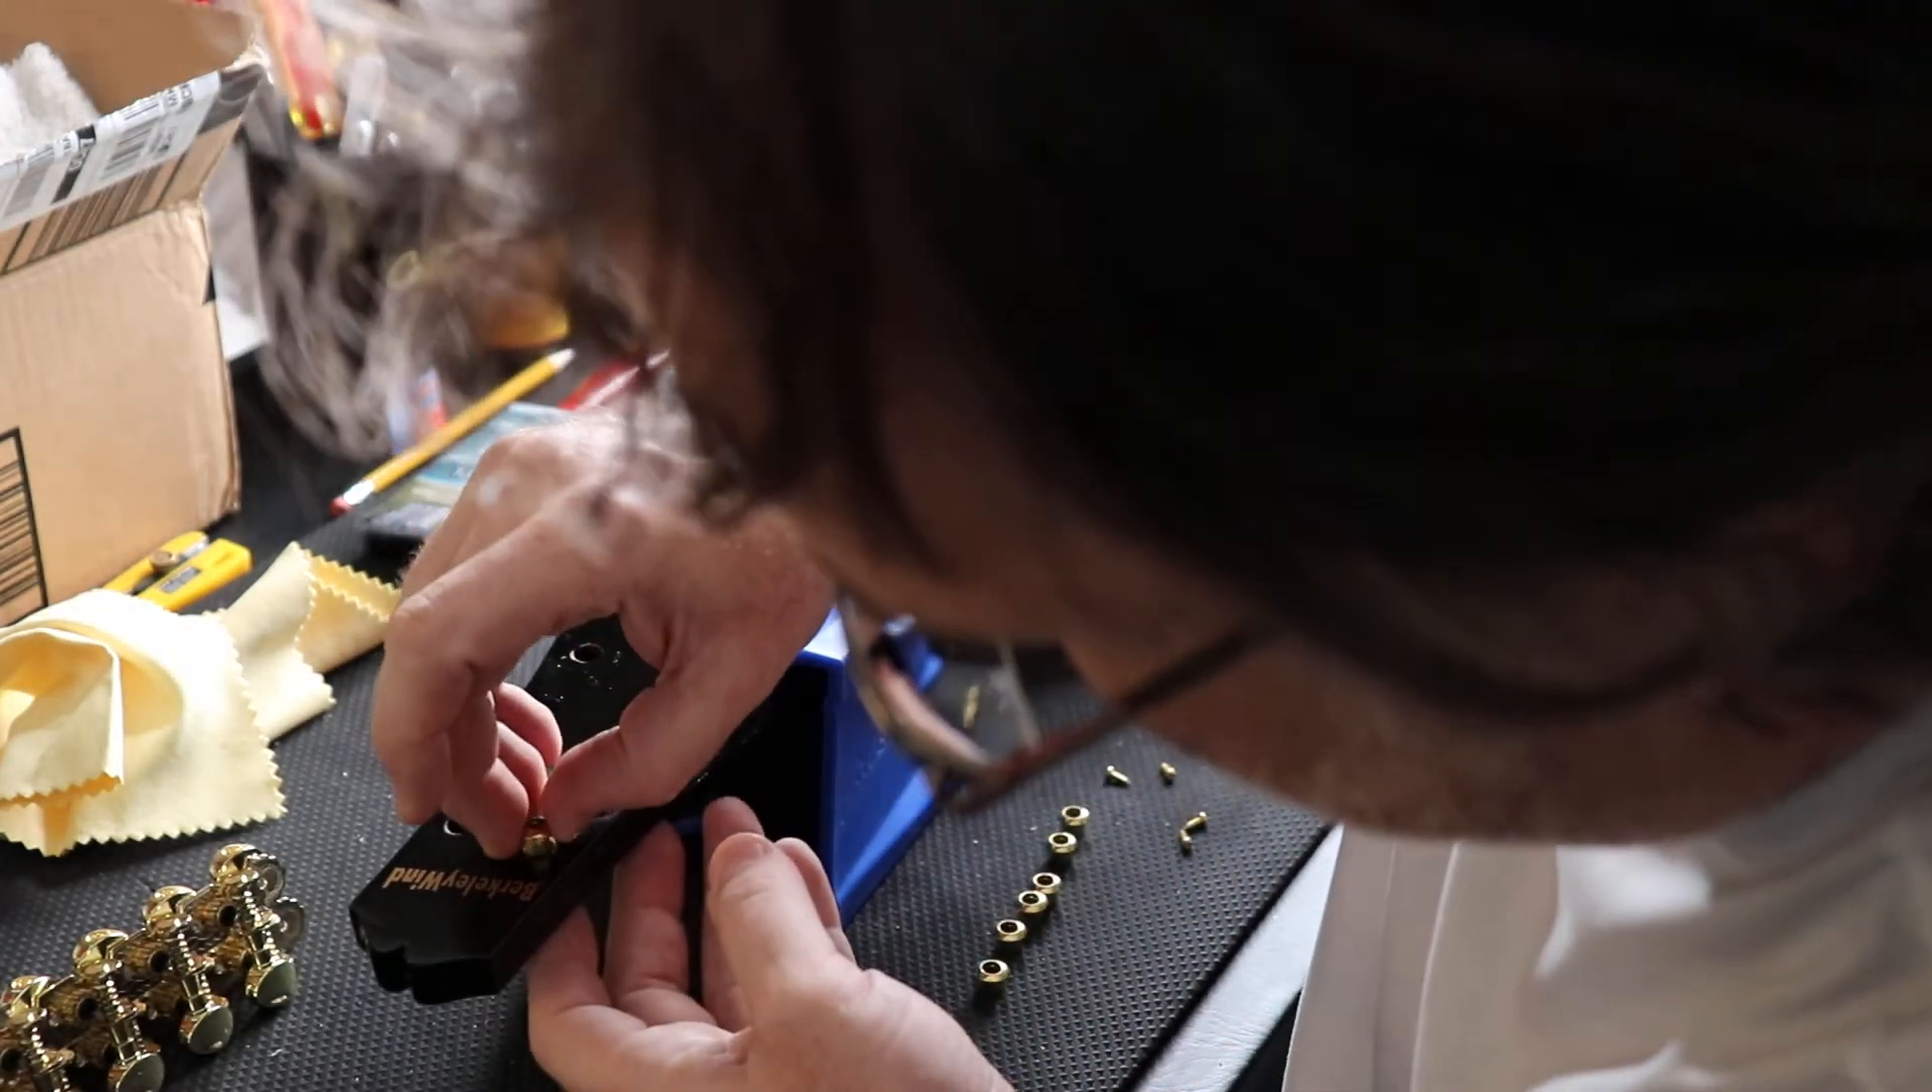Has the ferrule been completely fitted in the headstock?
No.